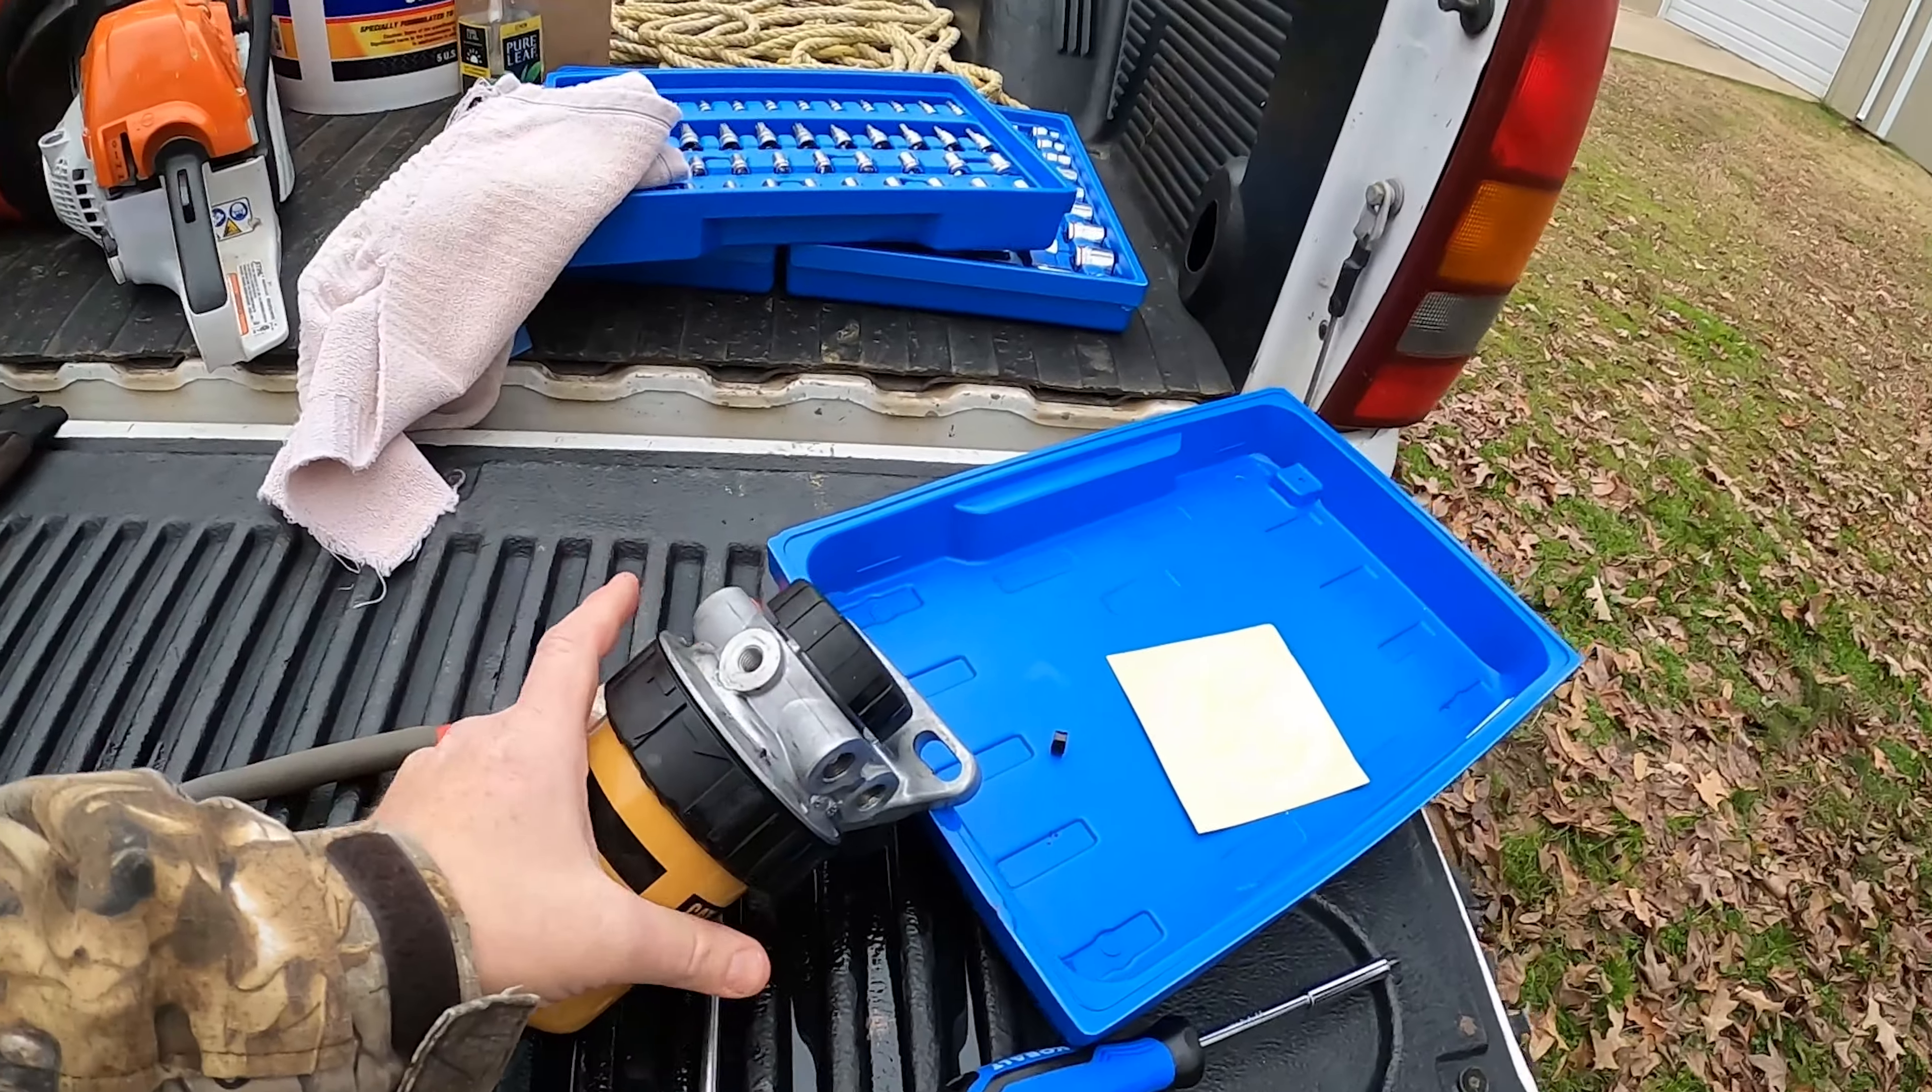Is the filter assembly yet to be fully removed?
No.